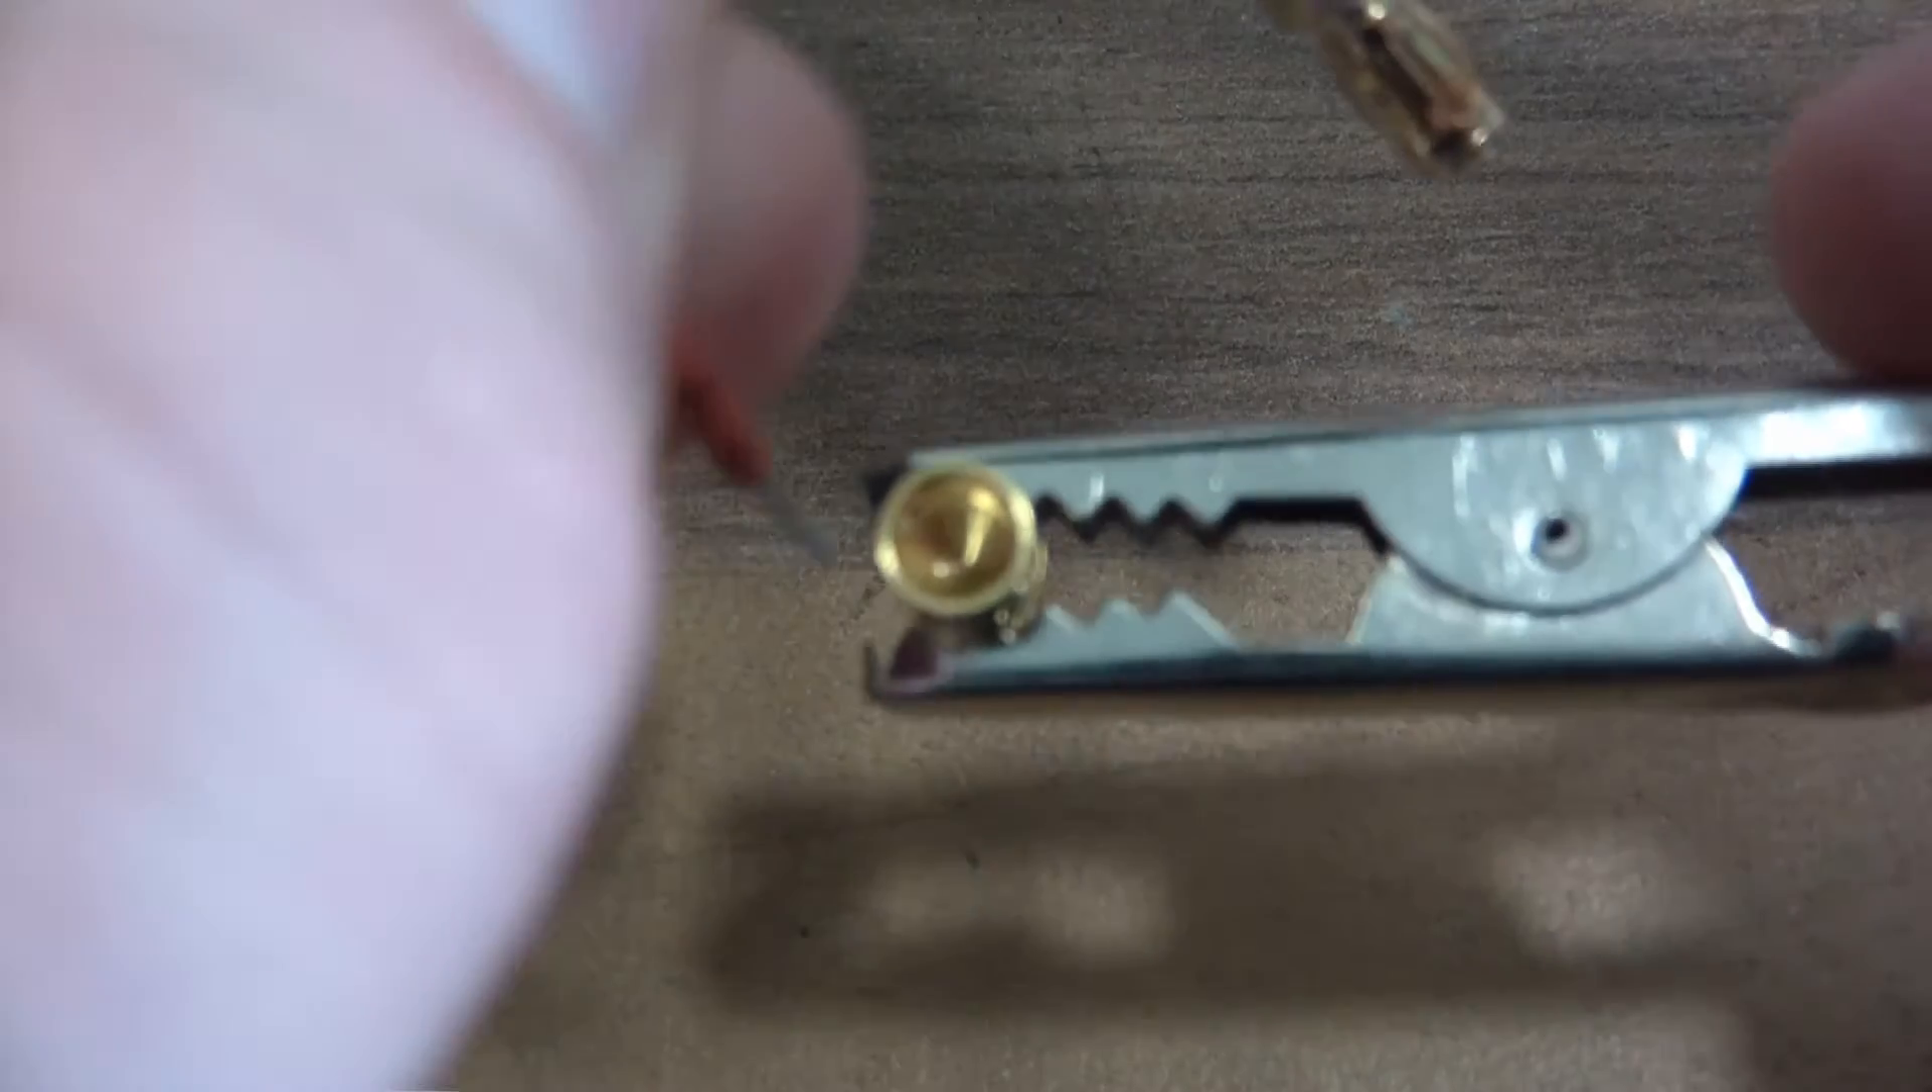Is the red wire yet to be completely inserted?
Yes.